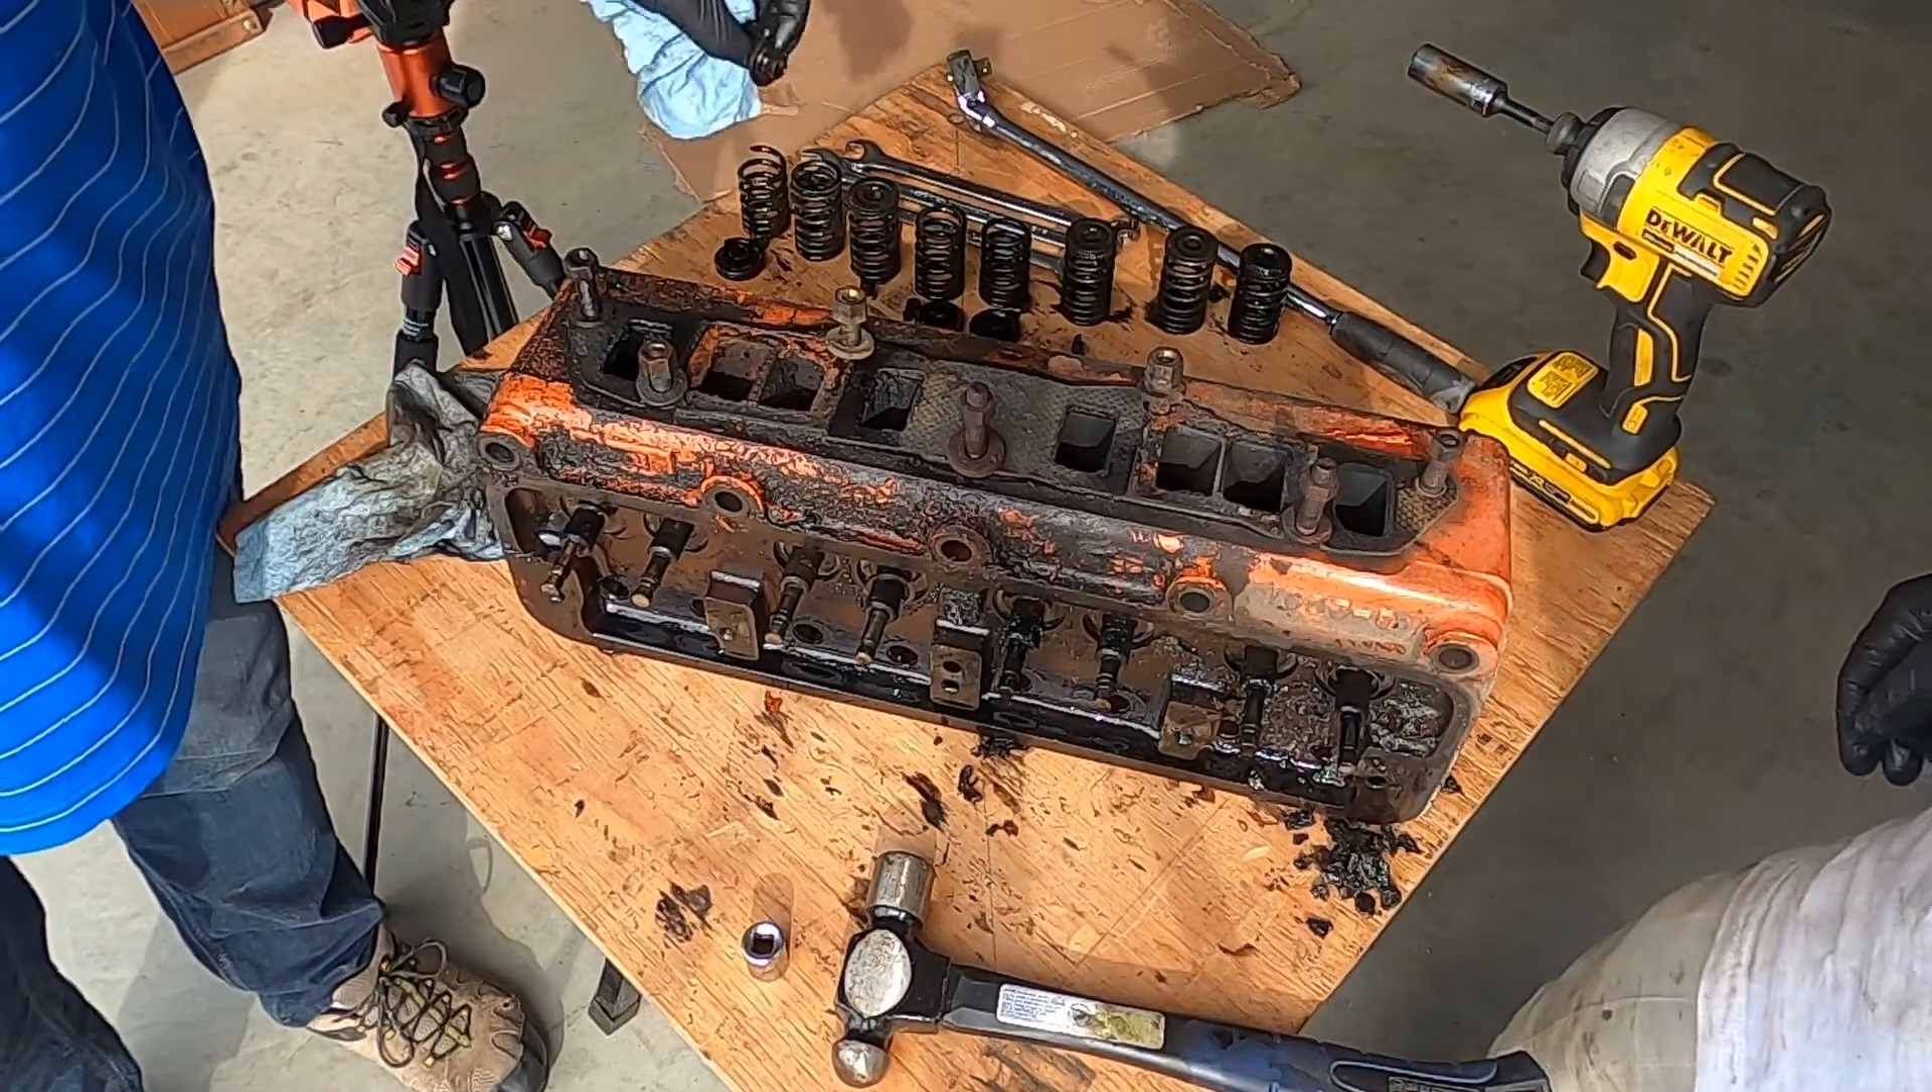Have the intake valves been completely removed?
No.